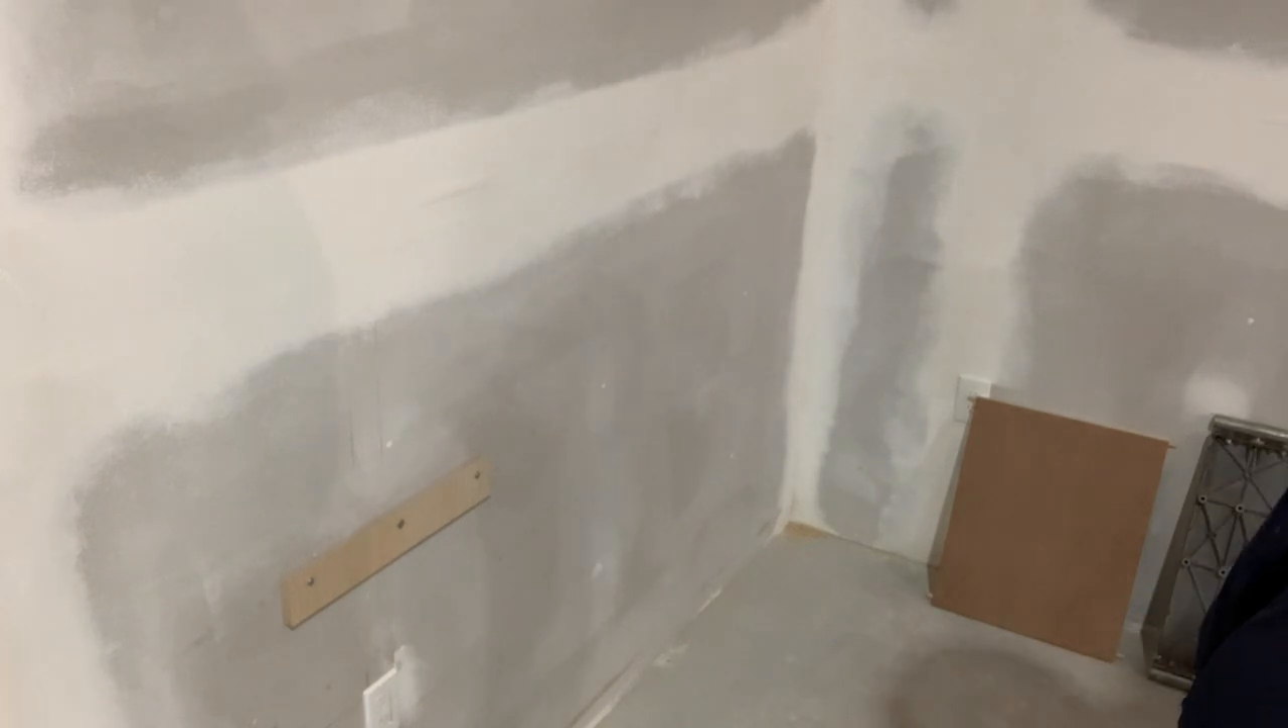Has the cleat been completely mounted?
Yes.